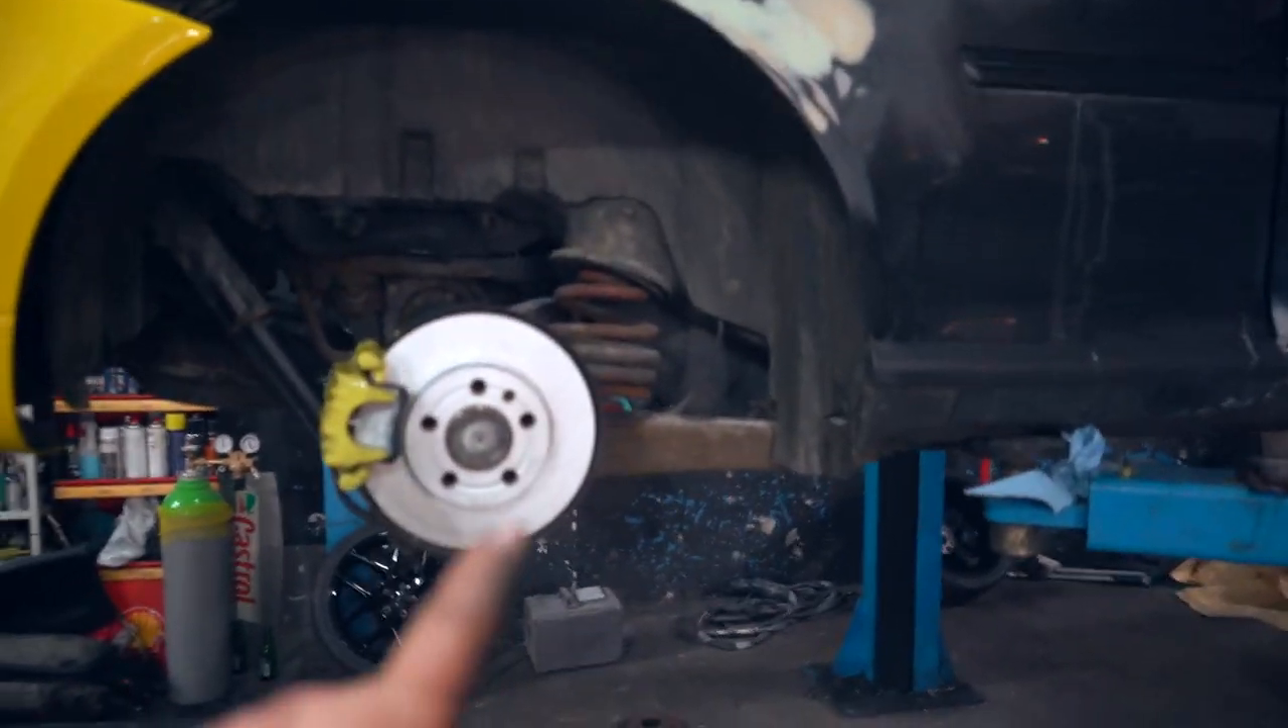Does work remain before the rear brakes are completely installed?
No.